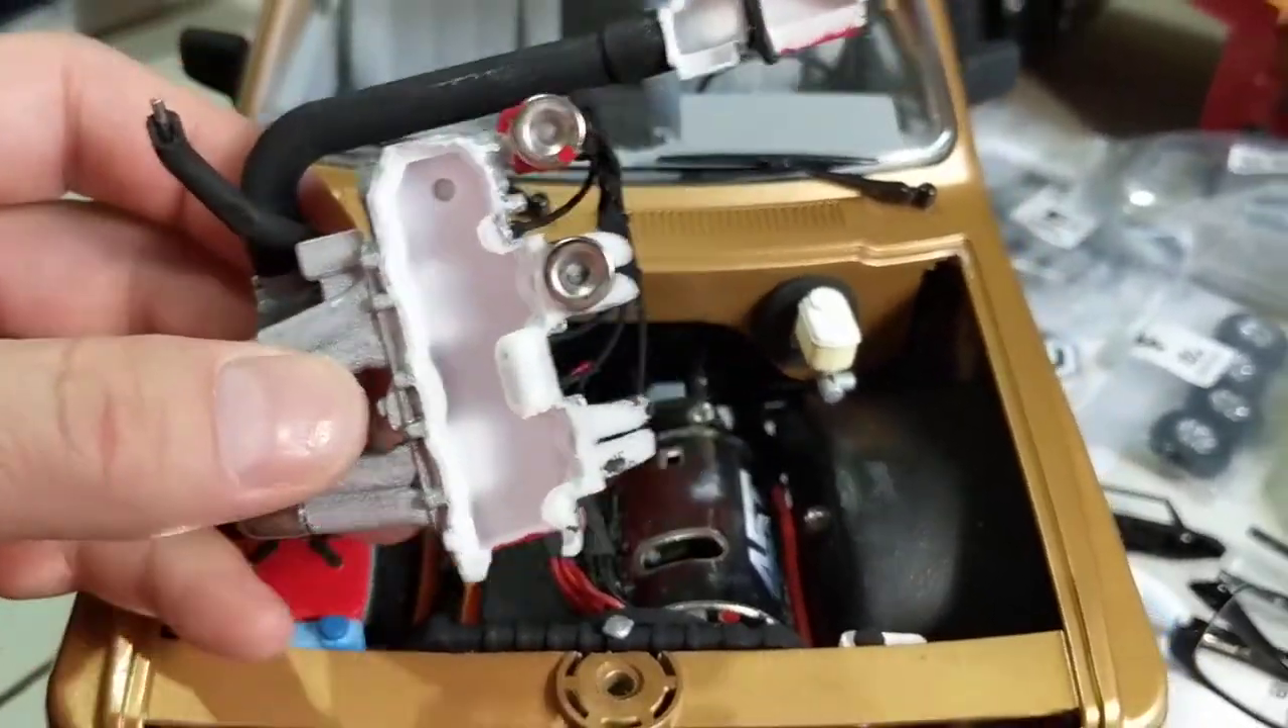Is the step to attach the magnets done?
Yes.